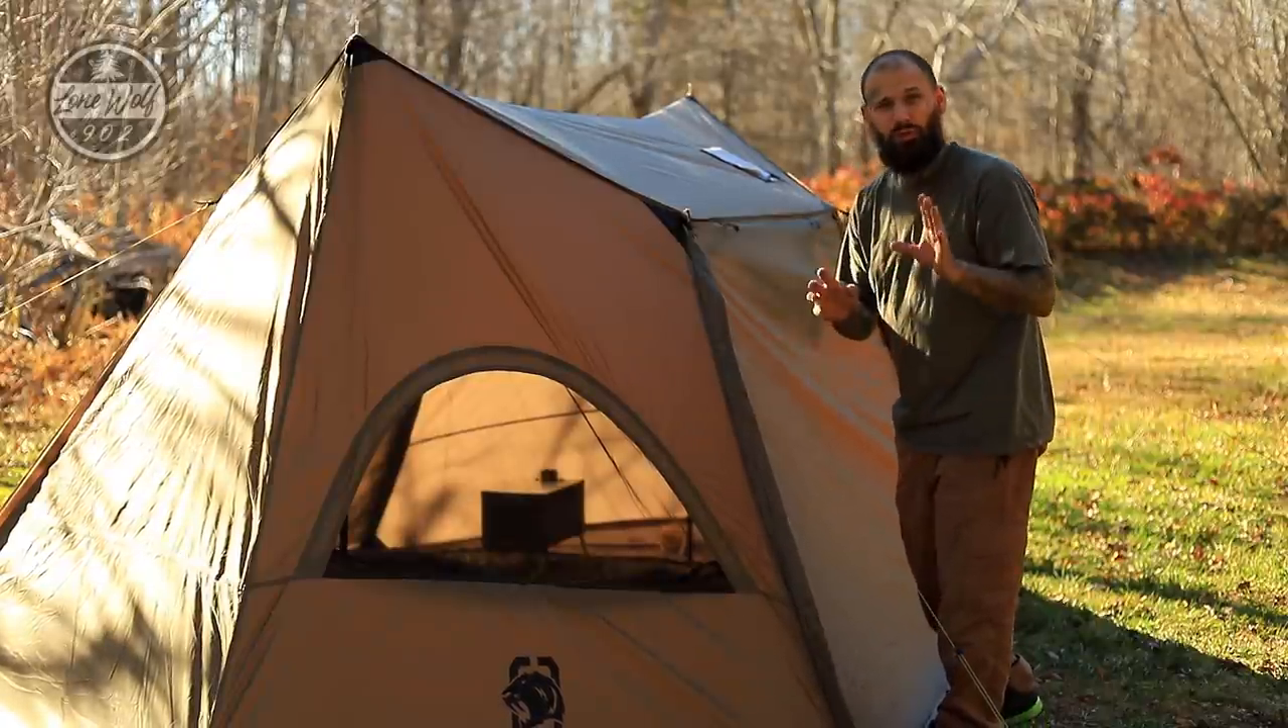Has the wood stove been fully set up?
No.